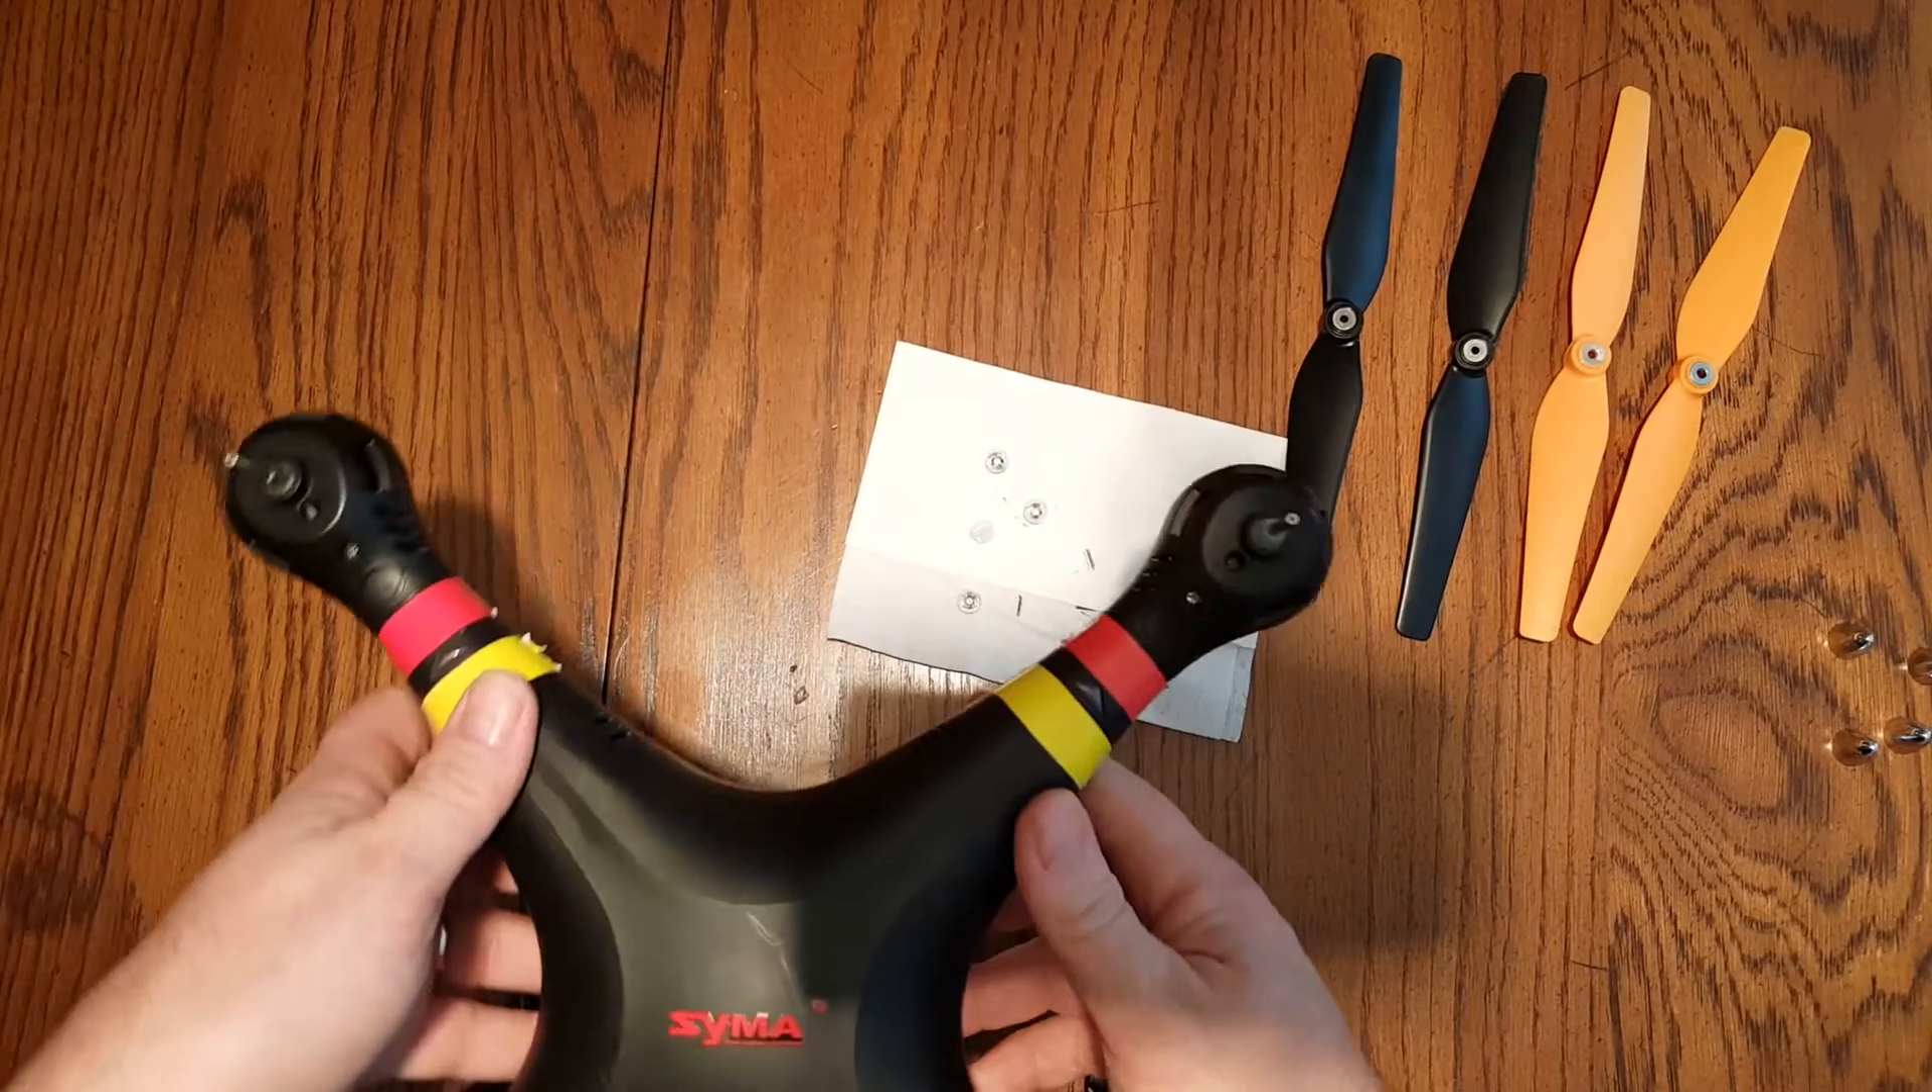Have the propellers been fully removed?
Yes.